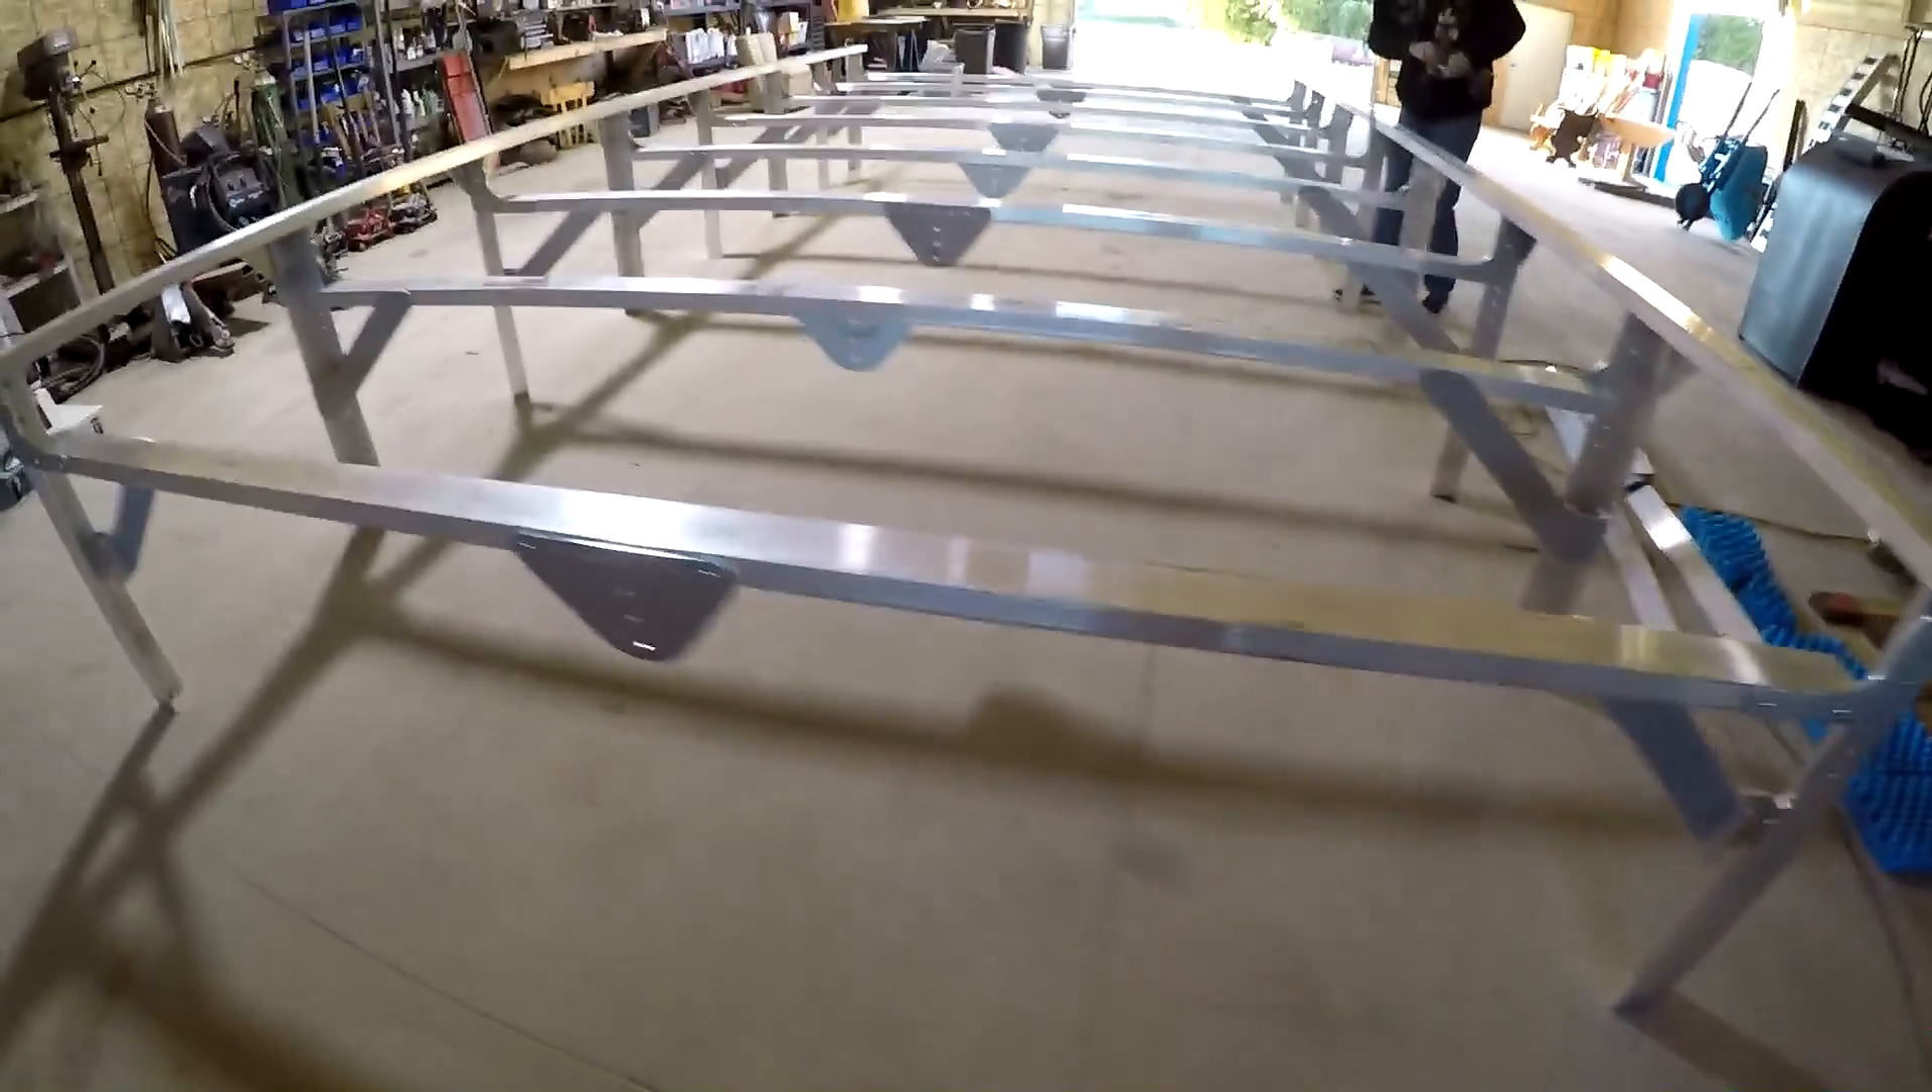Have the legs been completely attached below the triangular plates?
No.